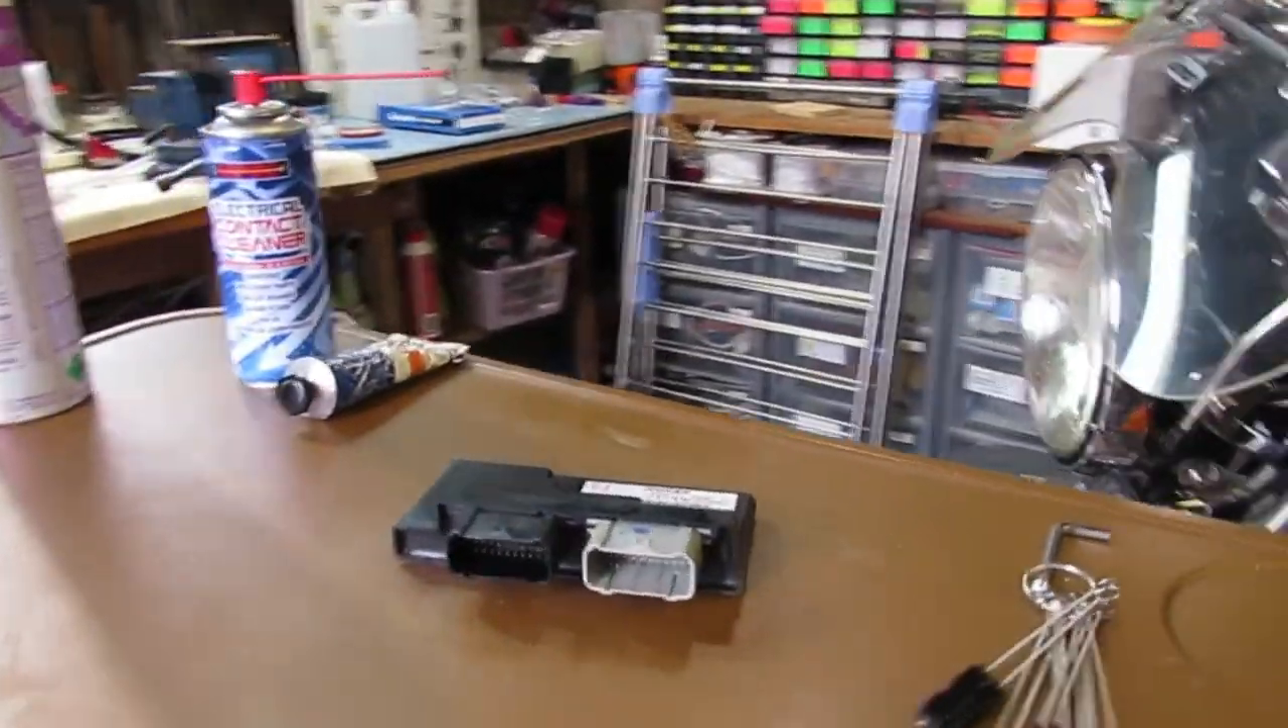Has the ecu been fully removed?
Yes.